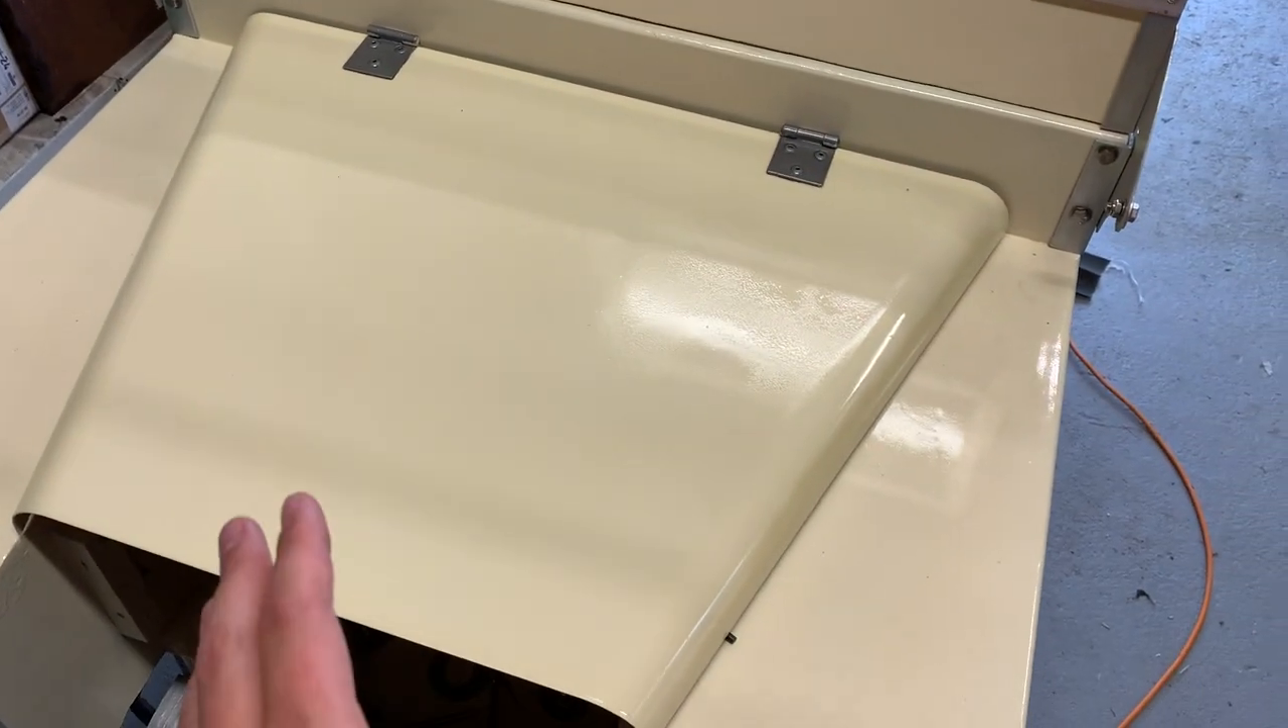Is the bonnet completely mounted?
Yes.